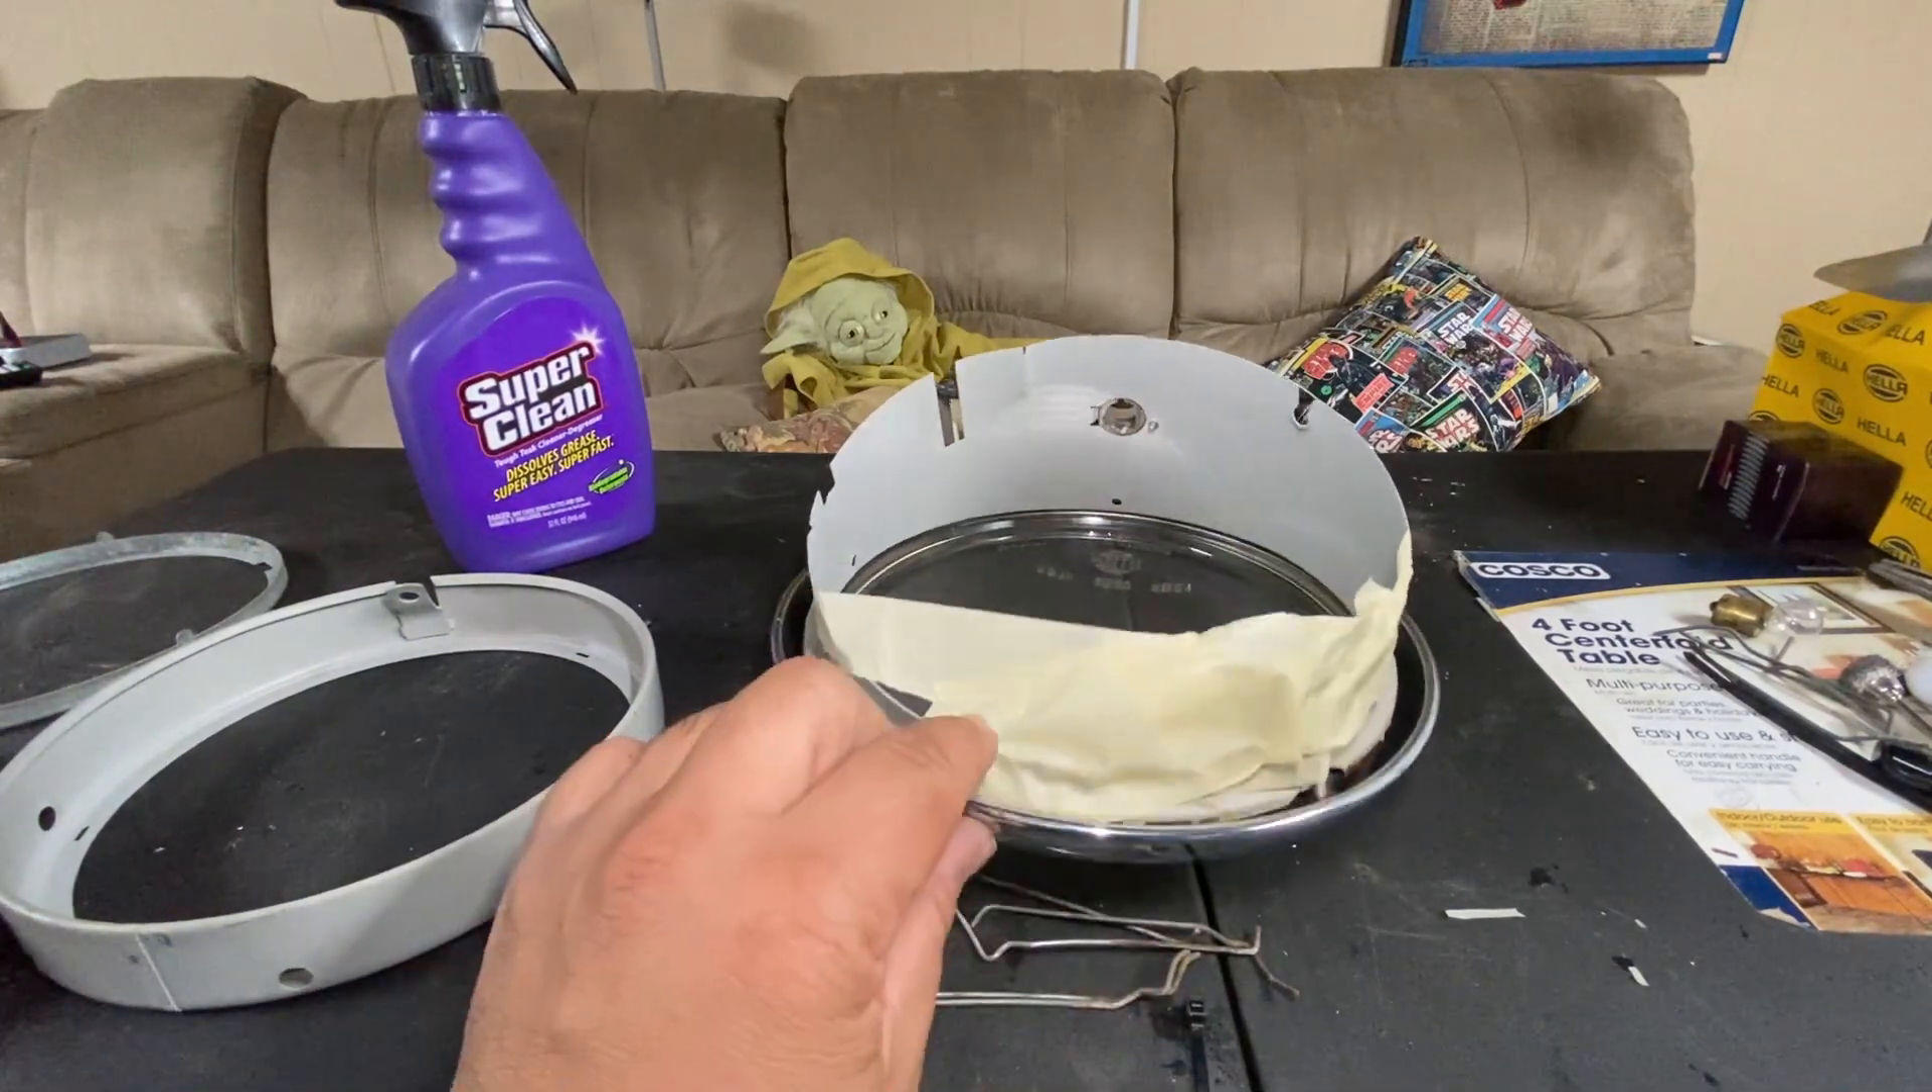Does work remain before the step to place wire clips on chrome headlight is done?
Yes.